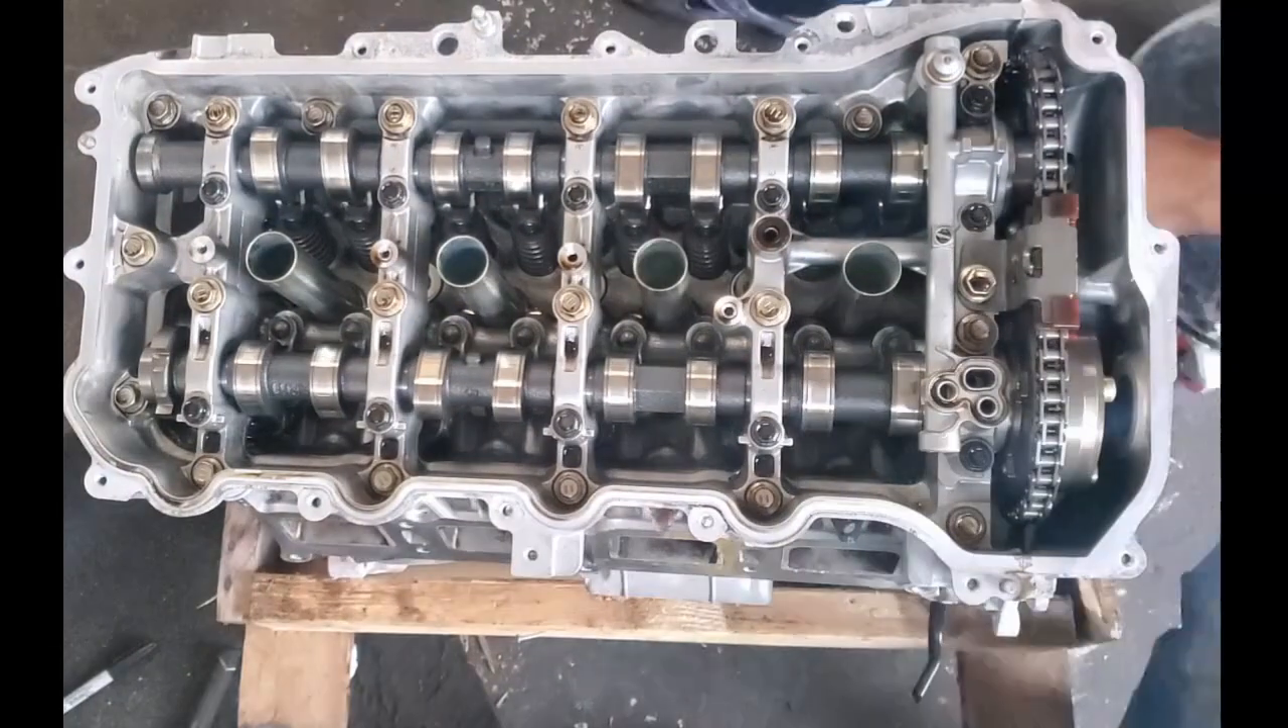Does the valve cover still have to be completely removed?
No.